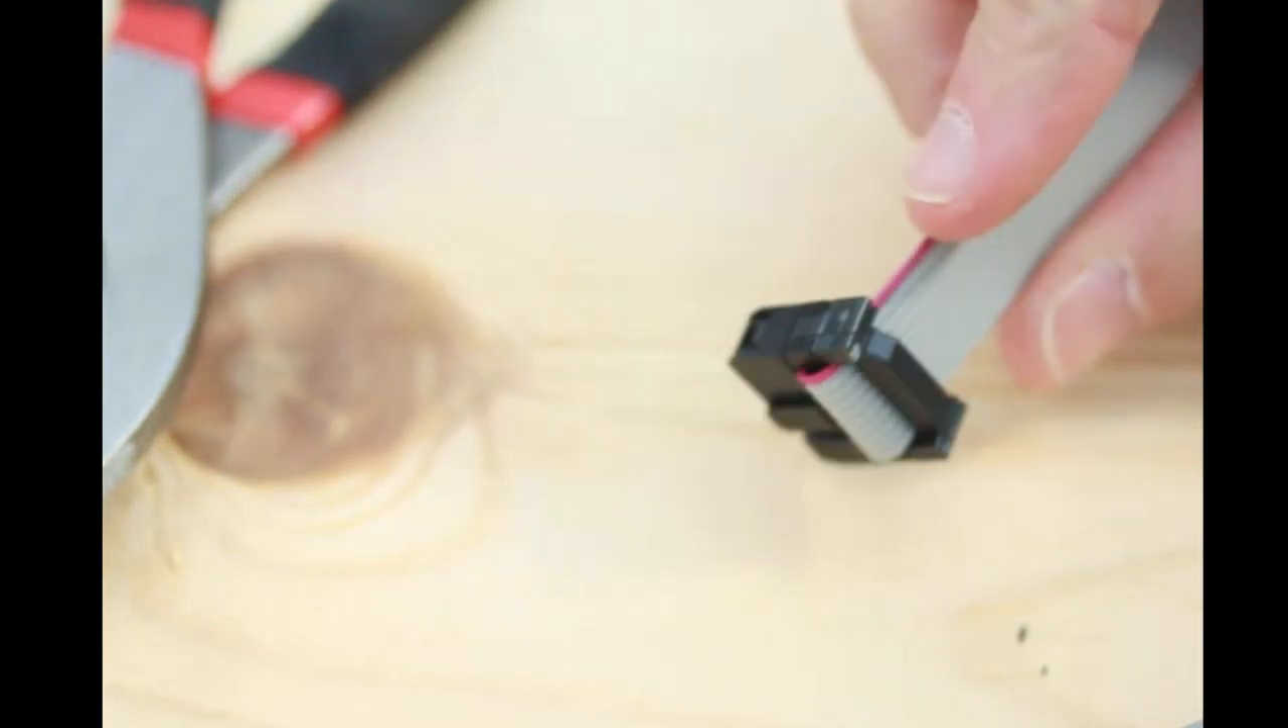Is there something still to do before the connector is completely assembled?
No.